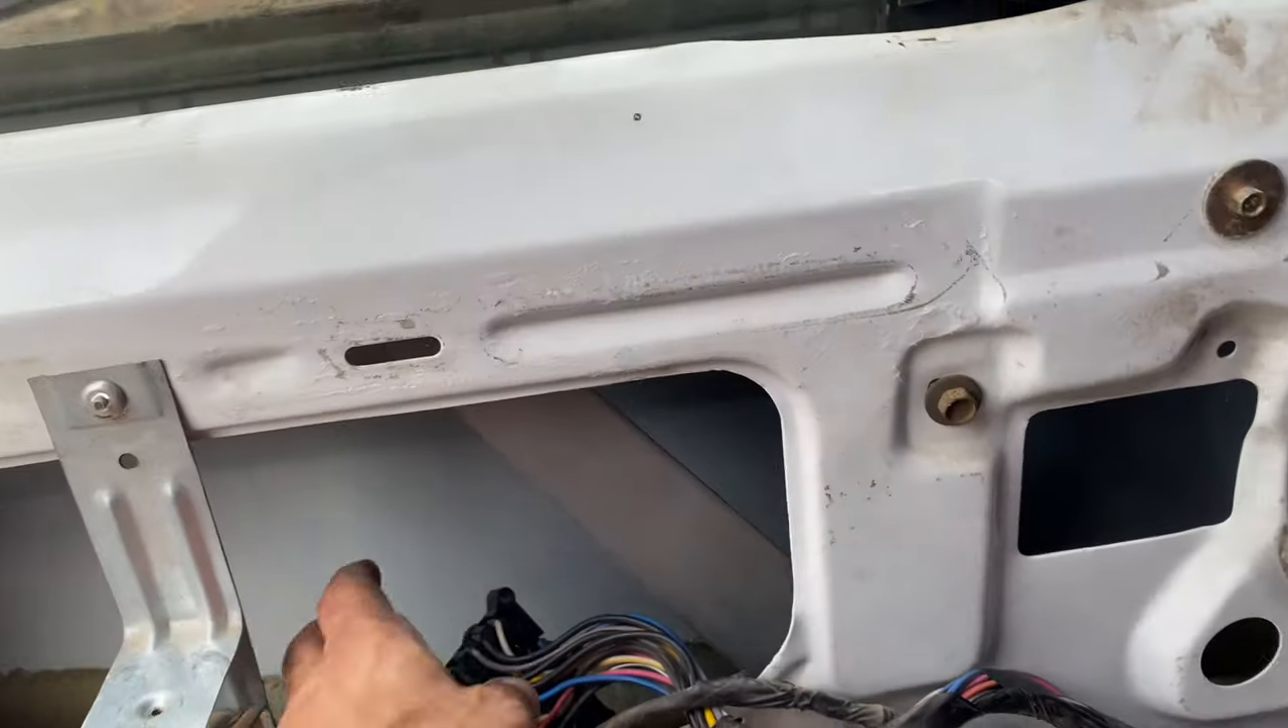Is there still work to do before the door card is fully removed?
No.